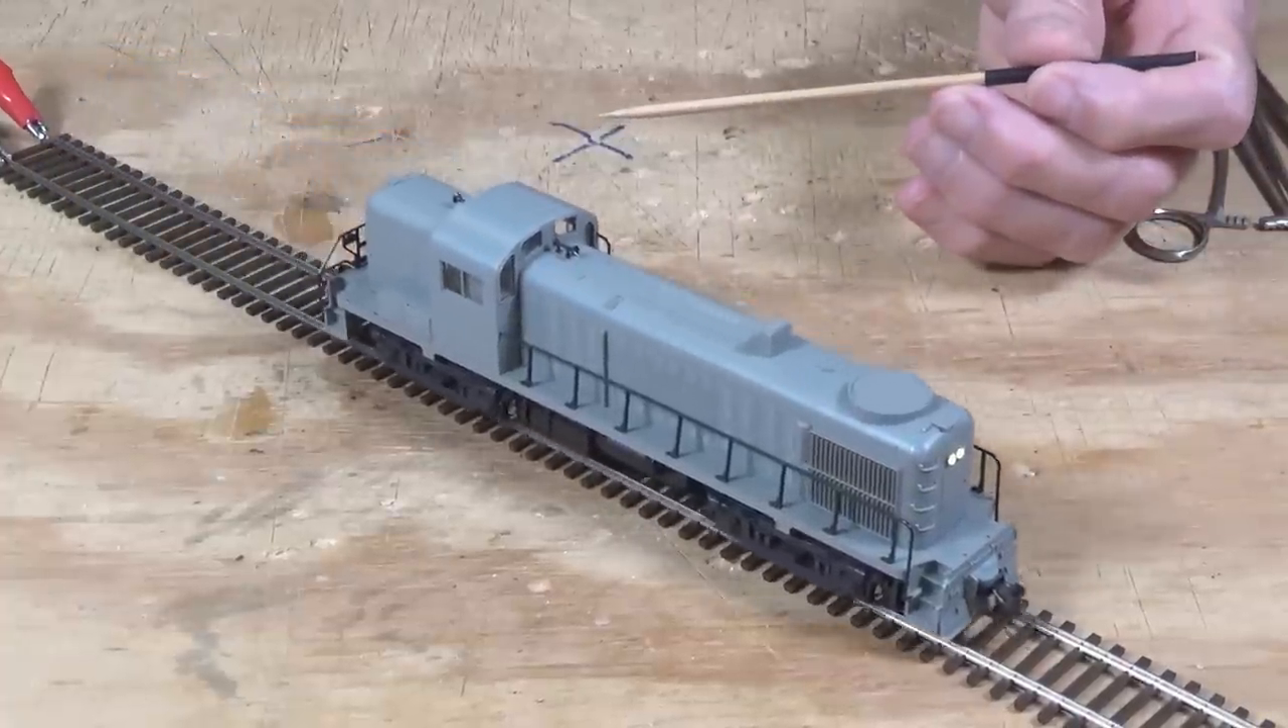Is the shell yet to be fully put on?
No.